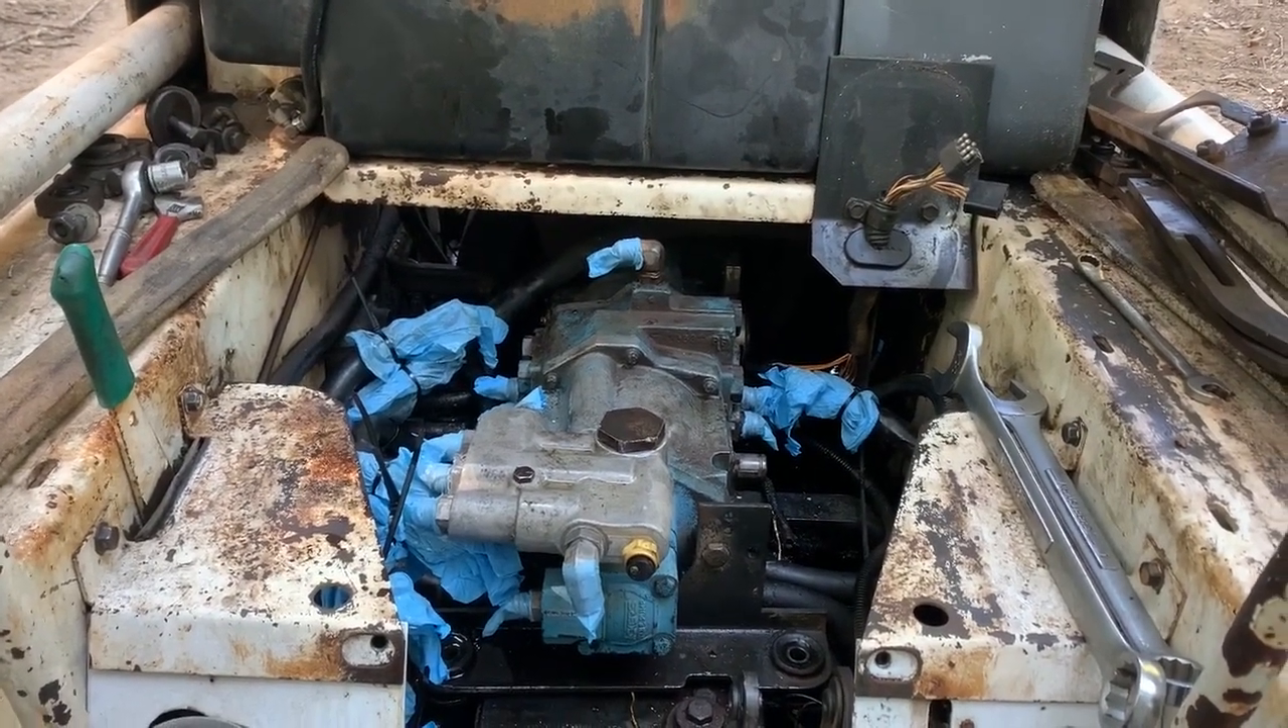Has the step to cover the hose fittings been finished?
Yes.